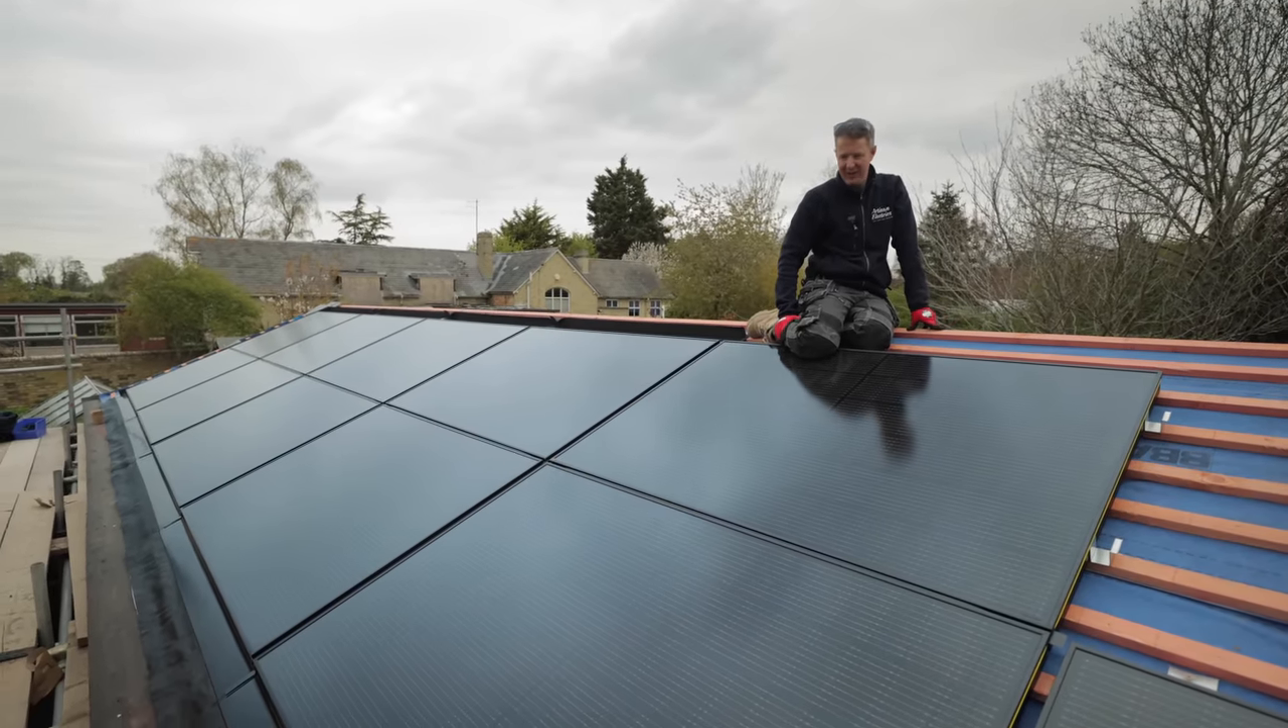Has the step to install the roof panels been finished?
No.